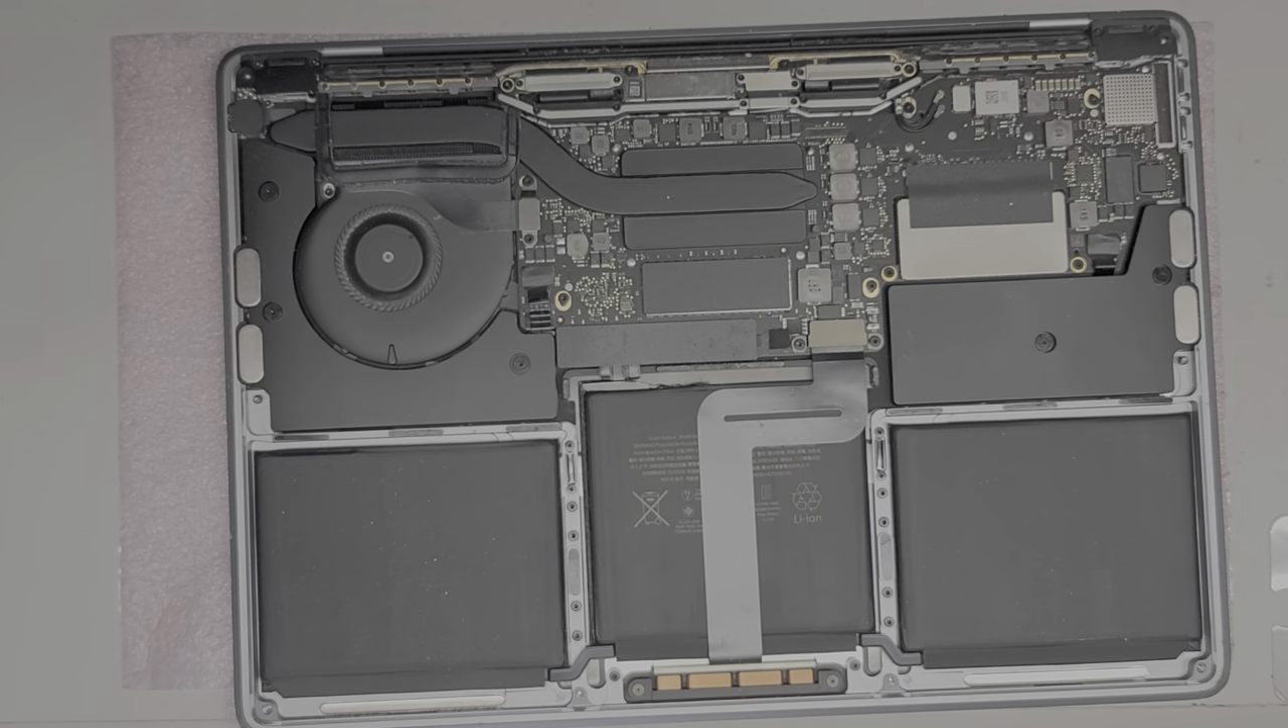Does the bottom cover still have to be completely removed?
No.